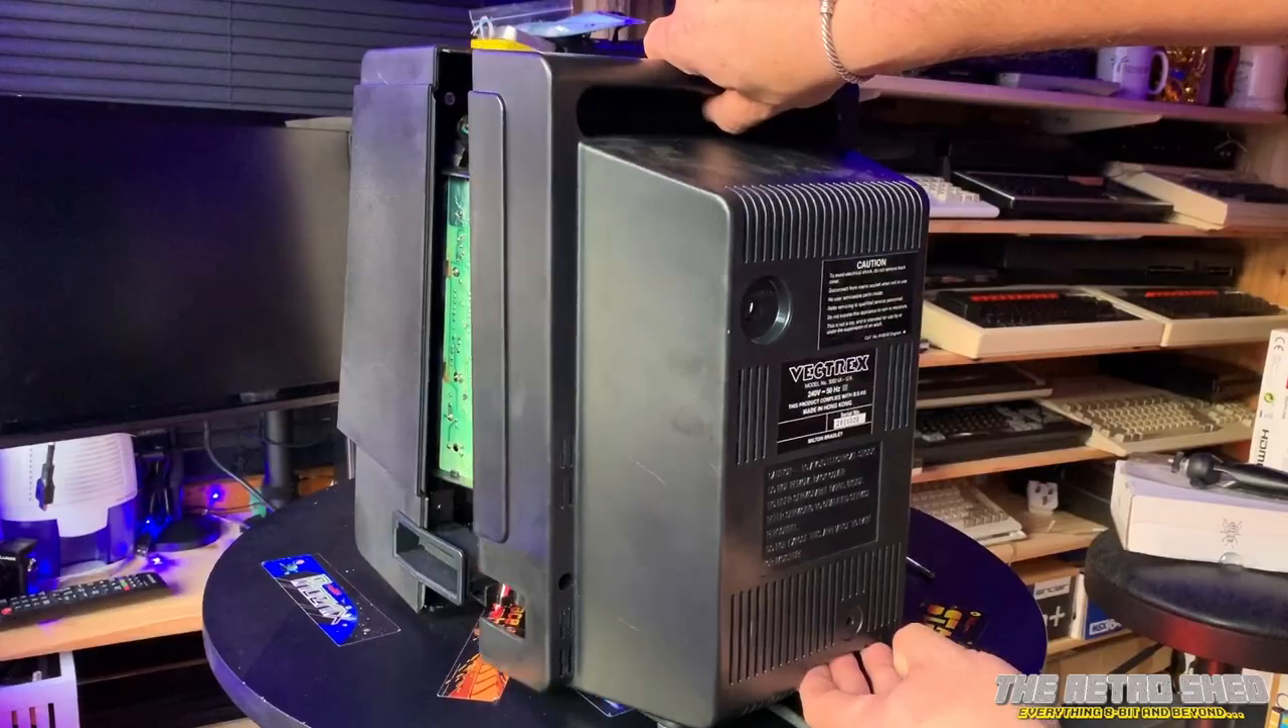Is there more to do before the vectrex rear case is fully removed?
Yes.